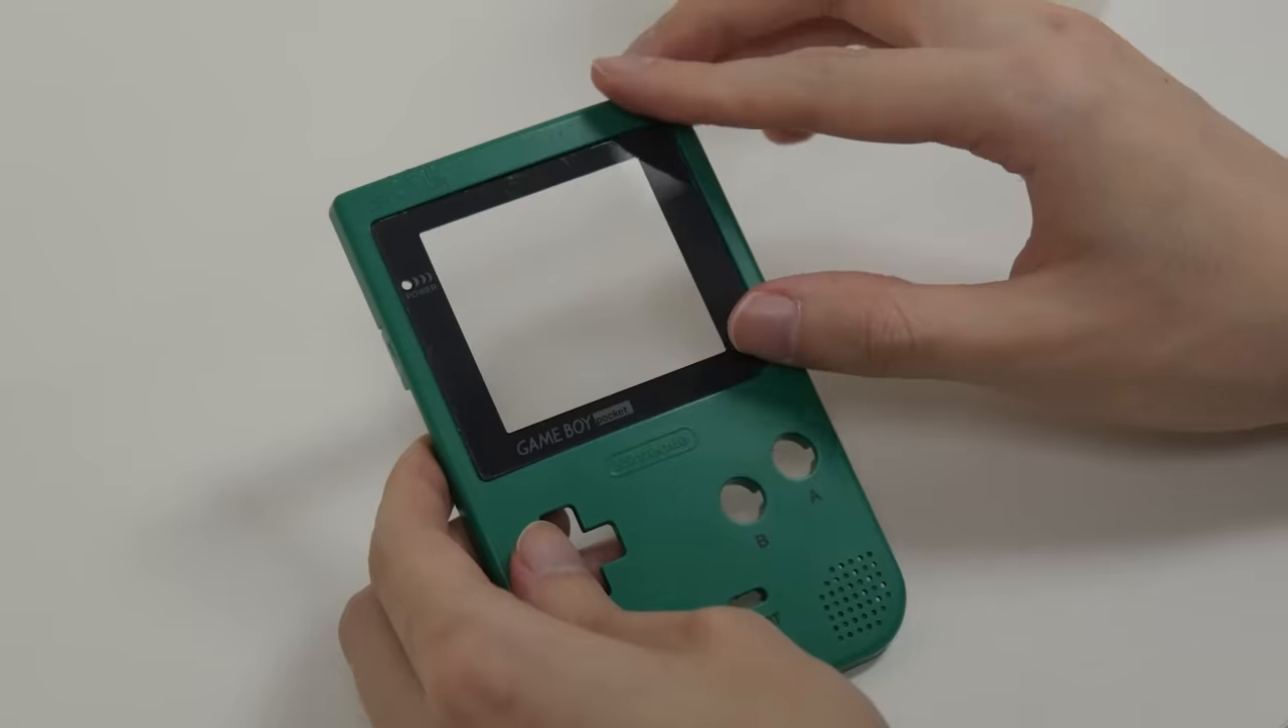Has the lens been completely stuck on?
Yes.